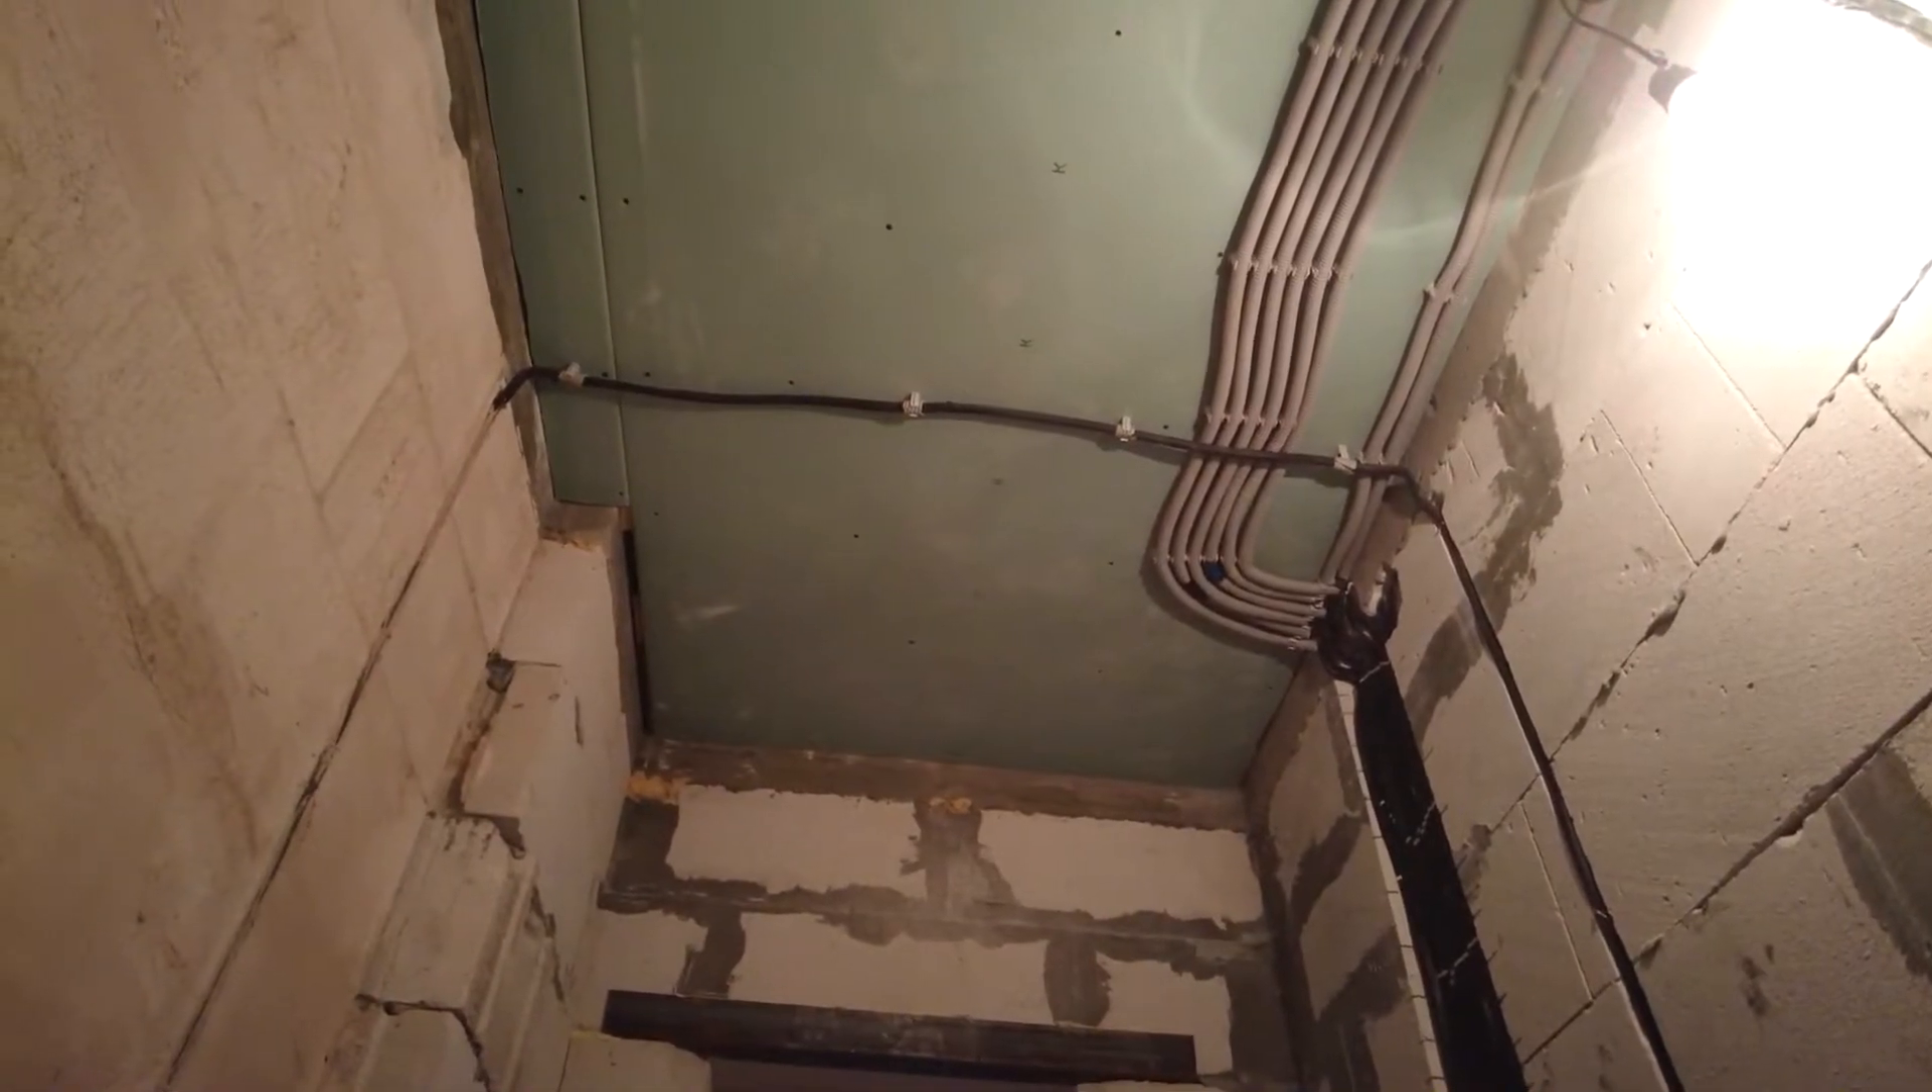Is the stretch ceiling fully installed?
No.